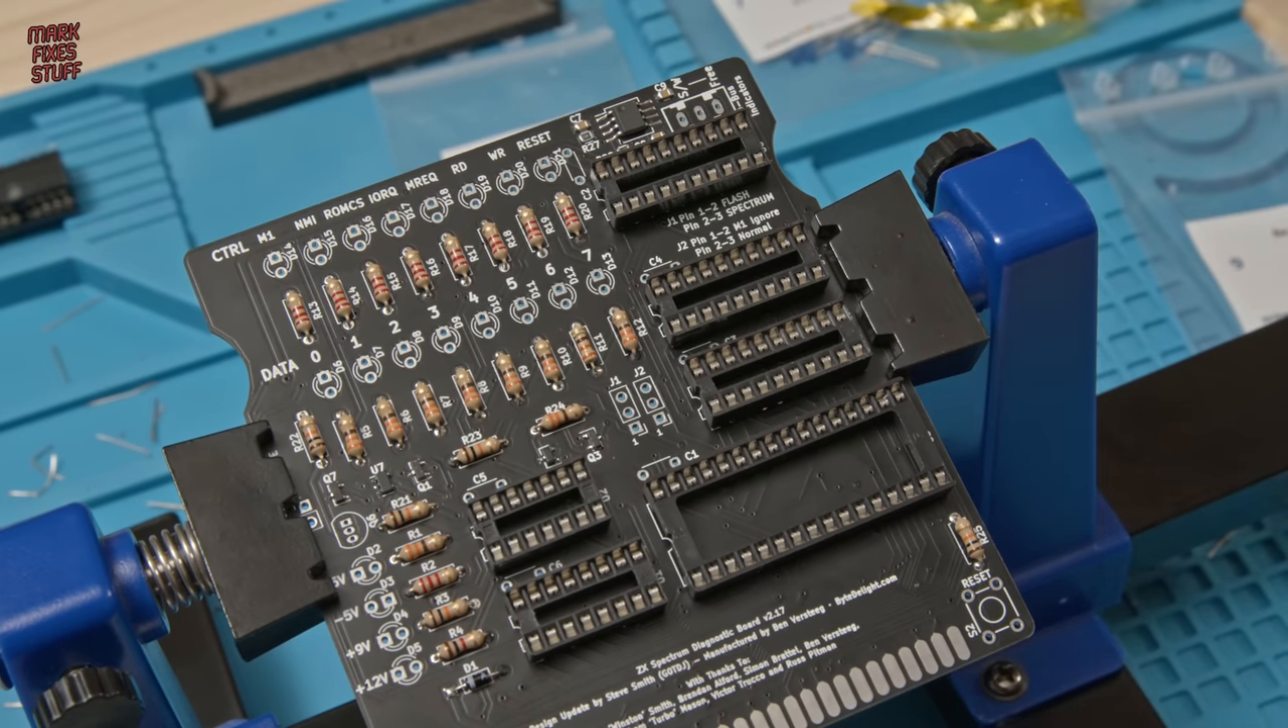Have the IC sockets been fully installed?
Yes.